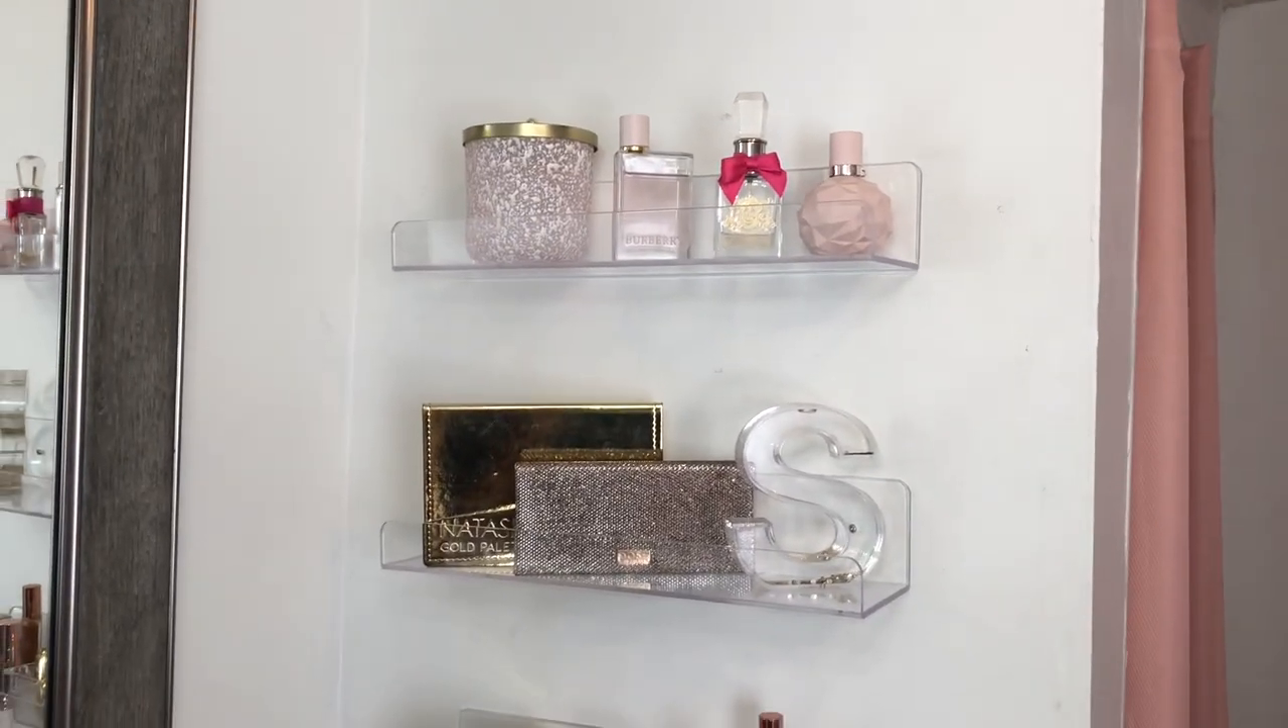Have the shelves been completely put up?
Yes.